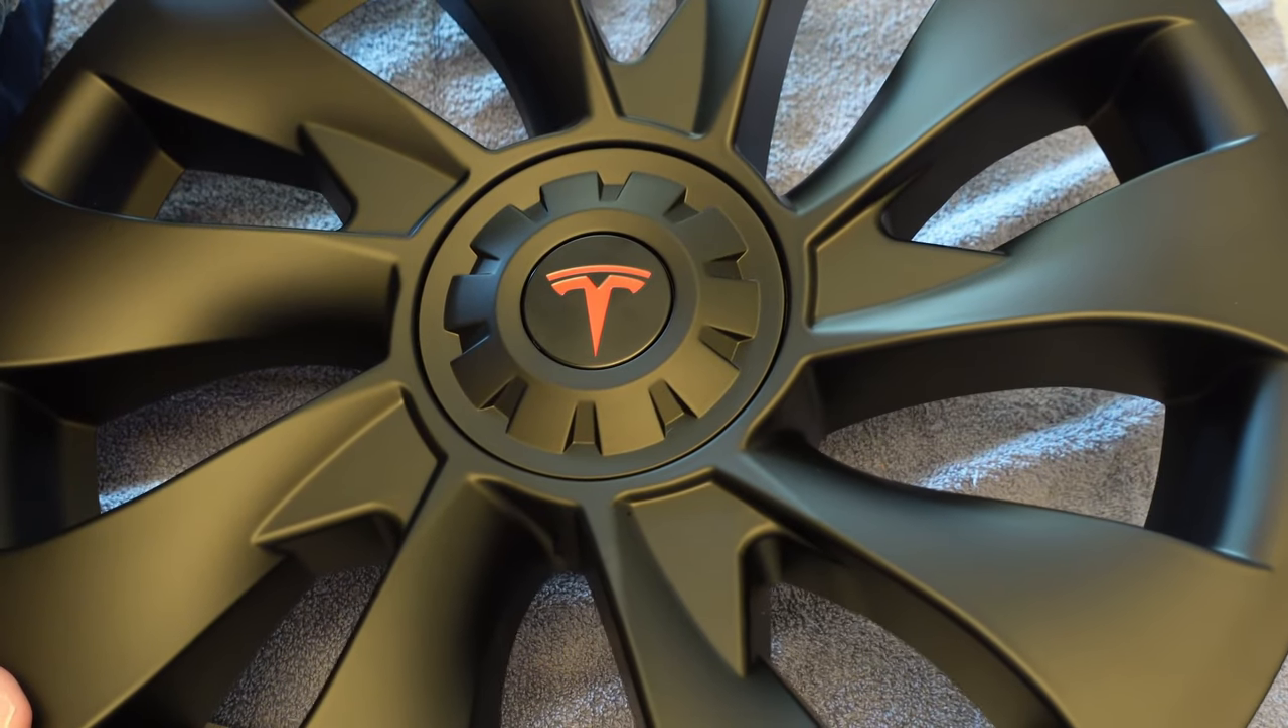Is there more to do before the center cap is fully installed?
No.